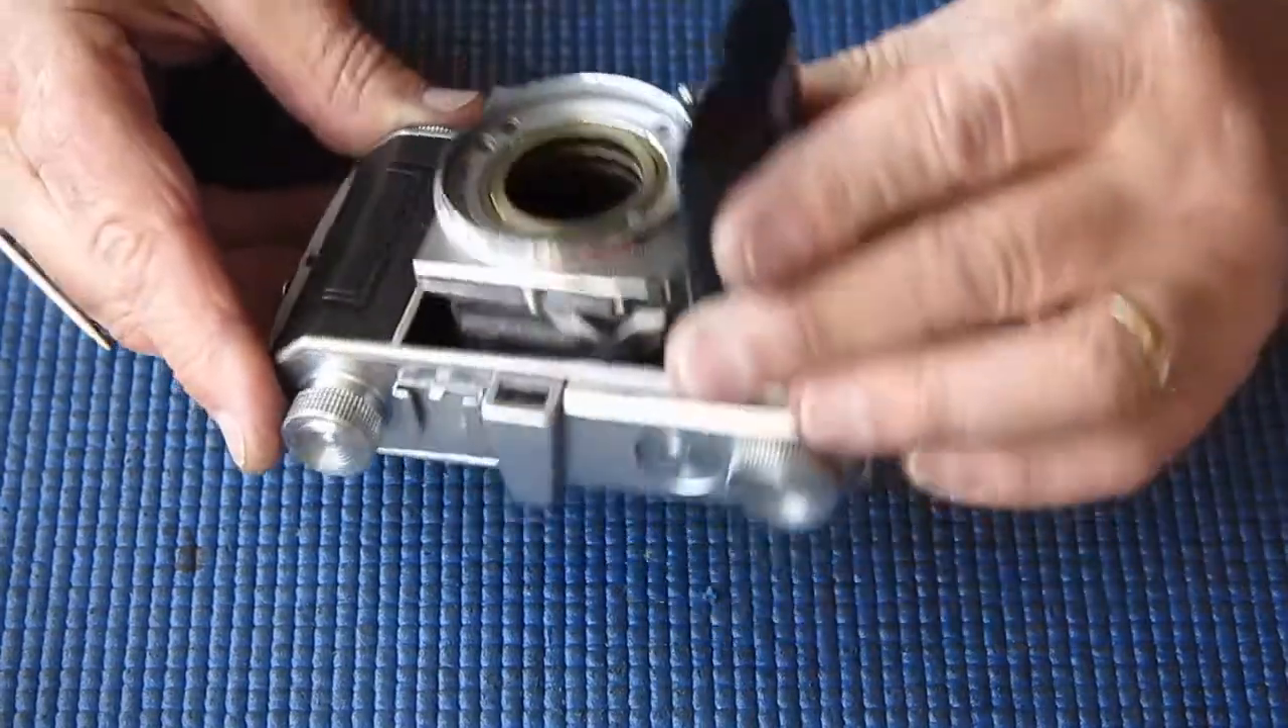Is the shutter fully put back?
No.